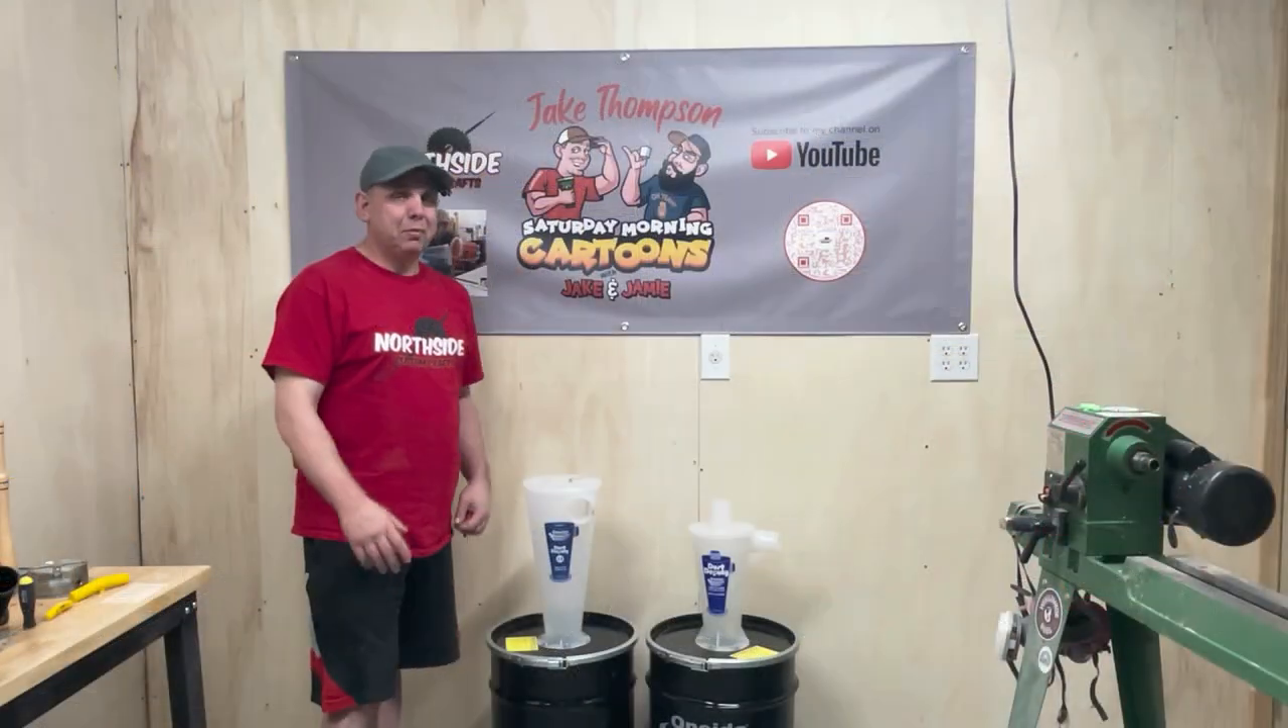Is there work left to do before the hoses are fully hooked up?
Yes.